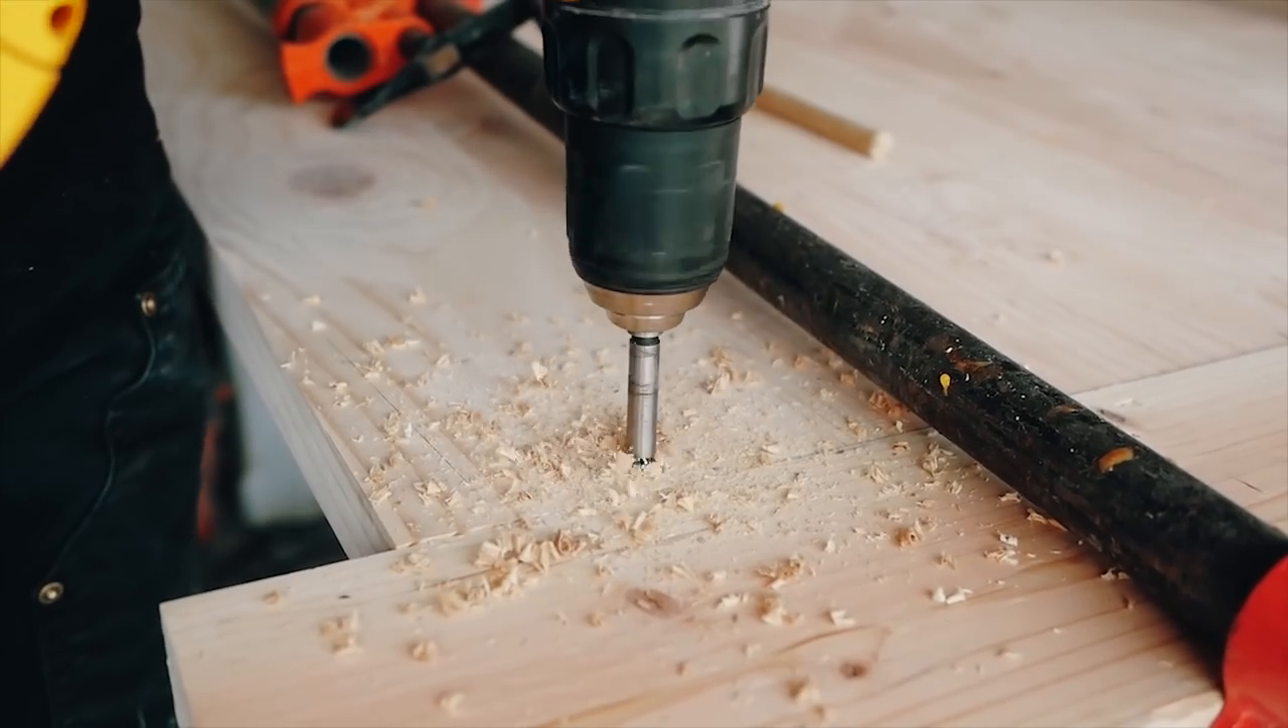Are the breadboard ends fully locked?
No.